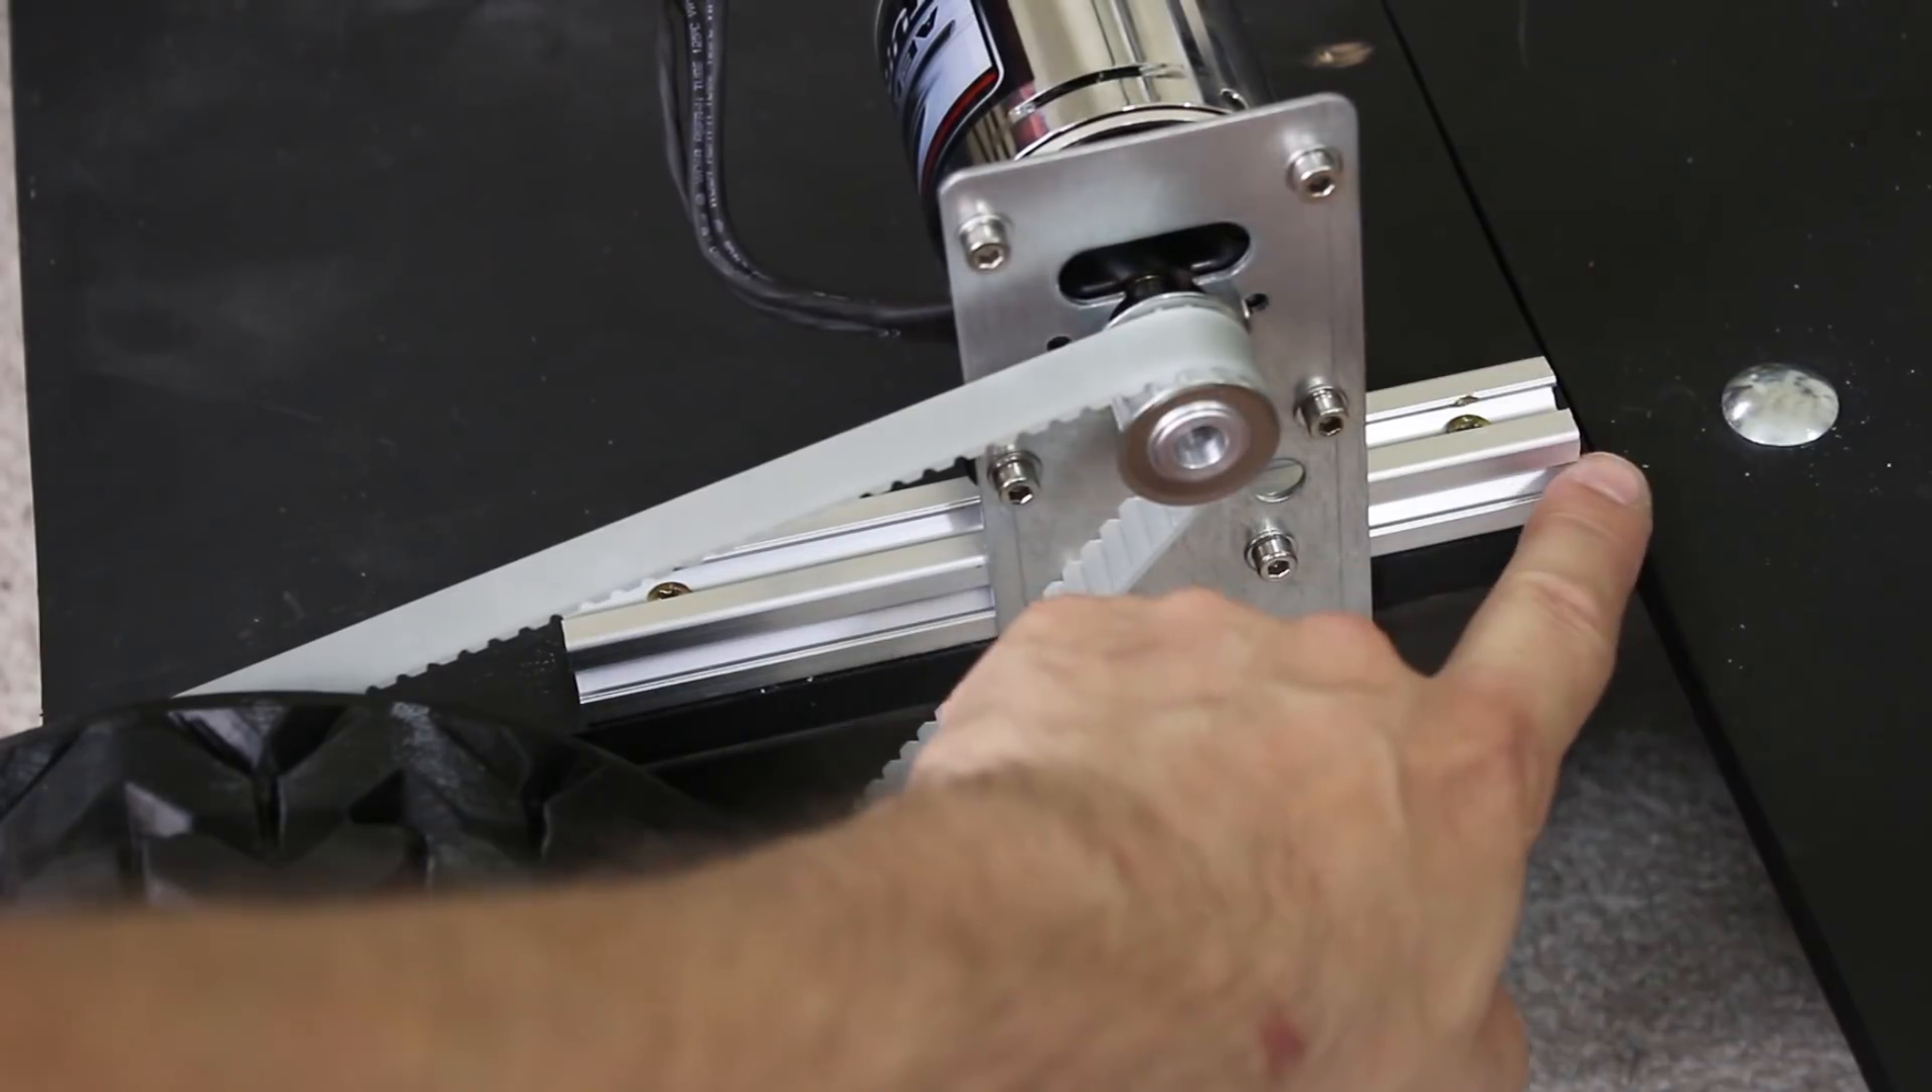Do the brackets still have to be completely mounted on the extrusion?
No.